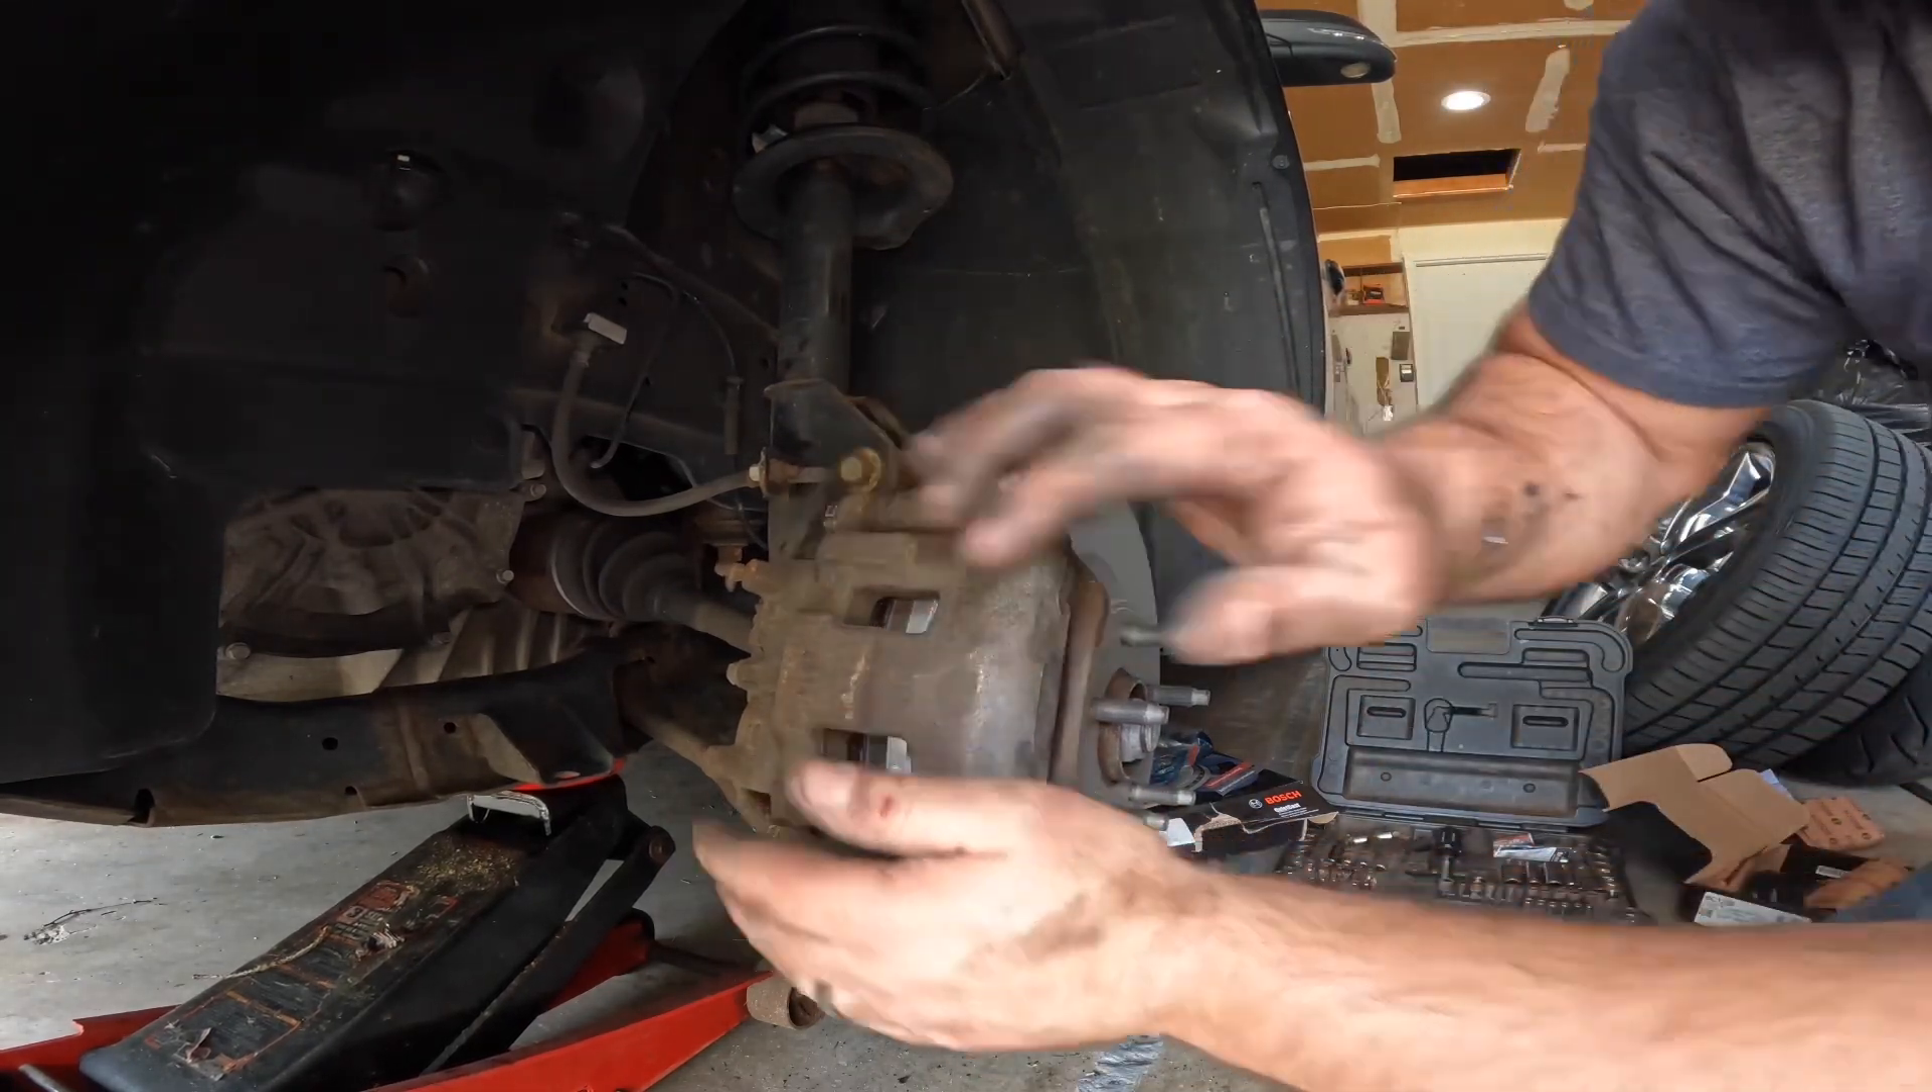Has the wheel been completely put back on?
No.